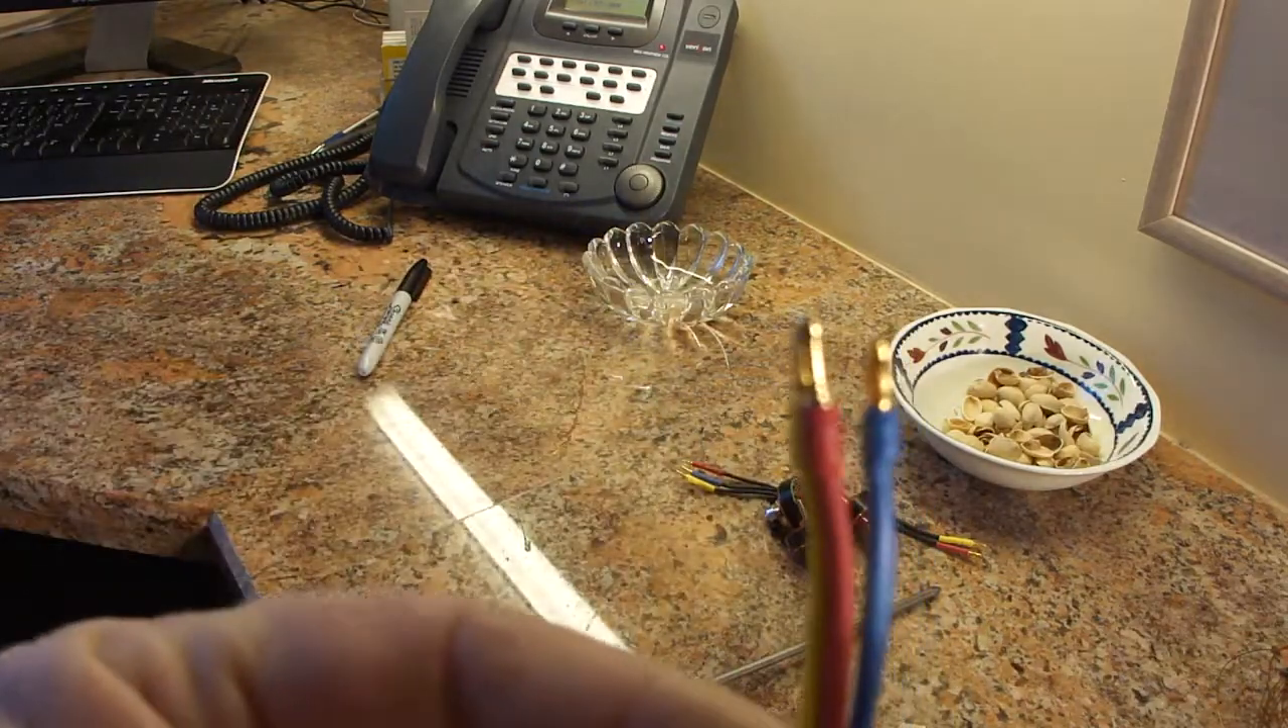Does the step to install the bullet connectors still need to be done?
No.